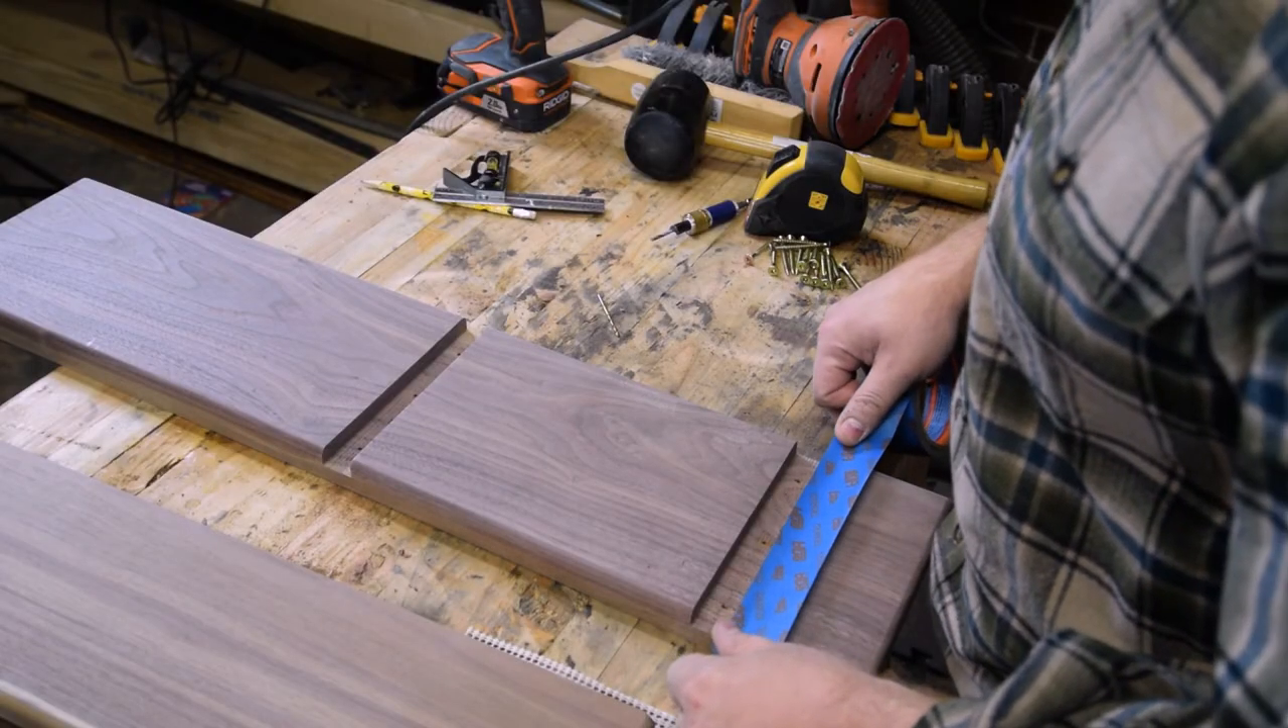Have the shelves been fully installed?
No.